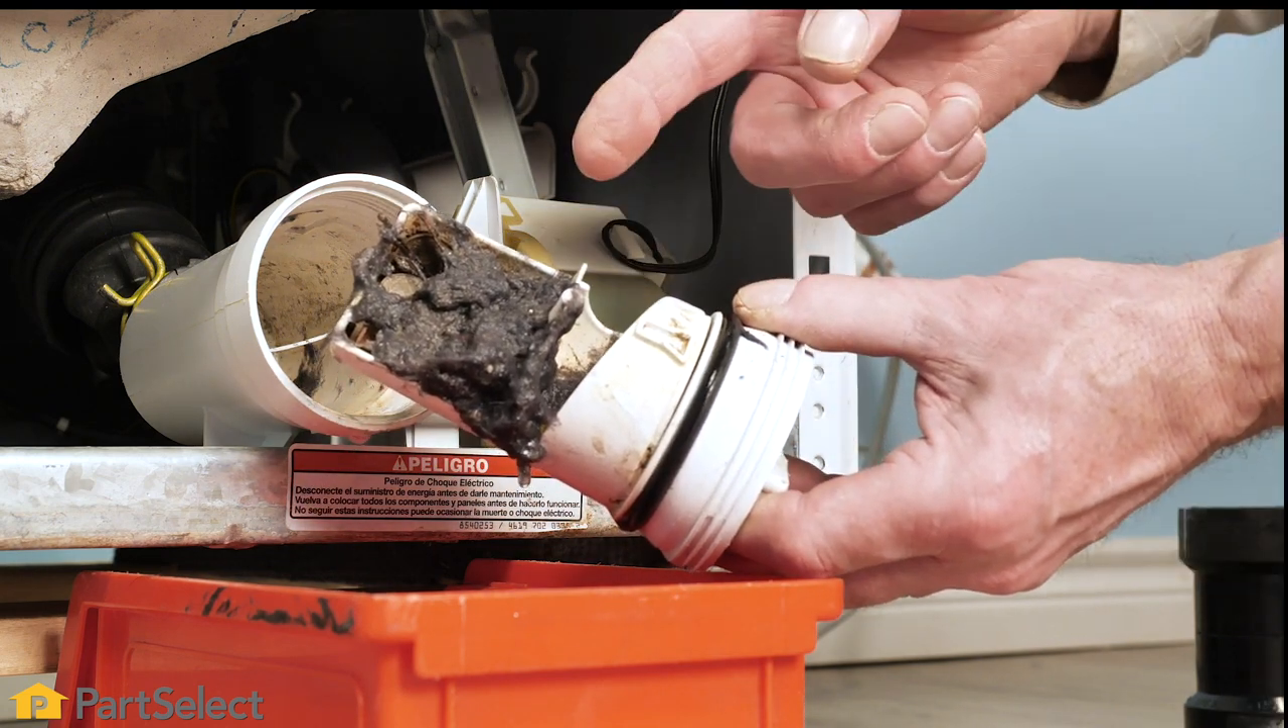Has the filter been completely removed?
Yes.